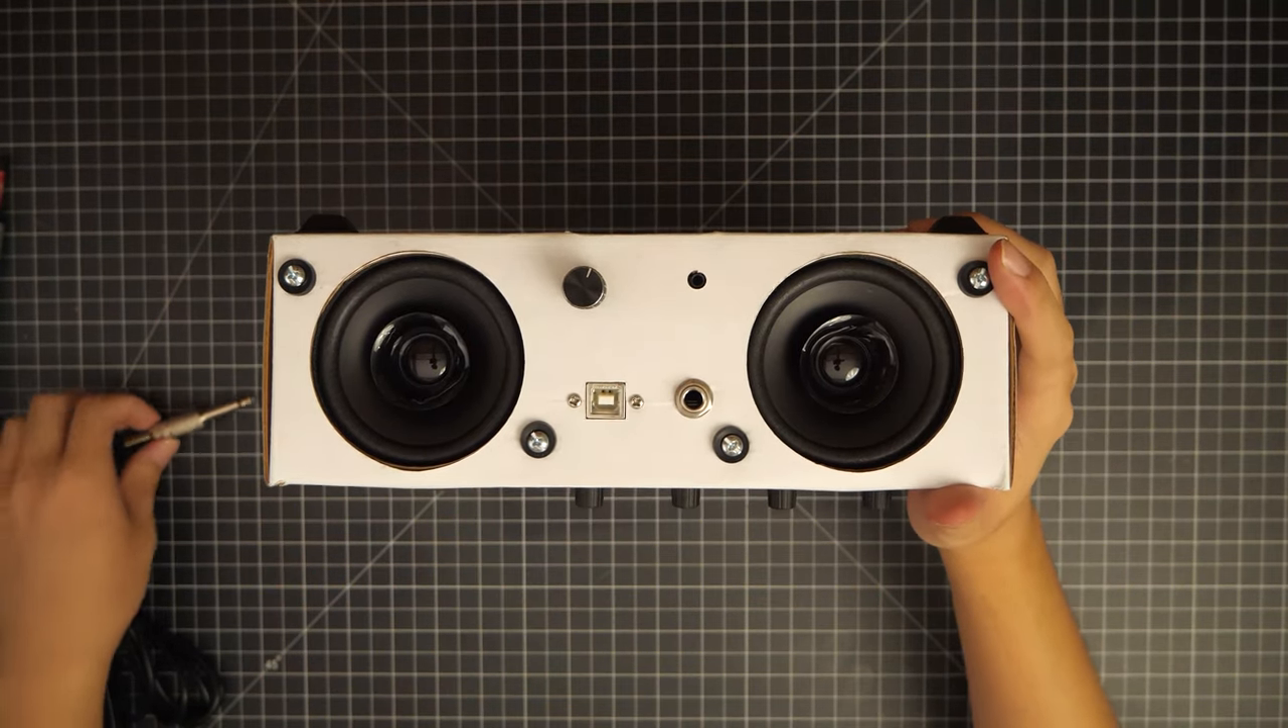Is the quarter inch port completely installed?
Yes.